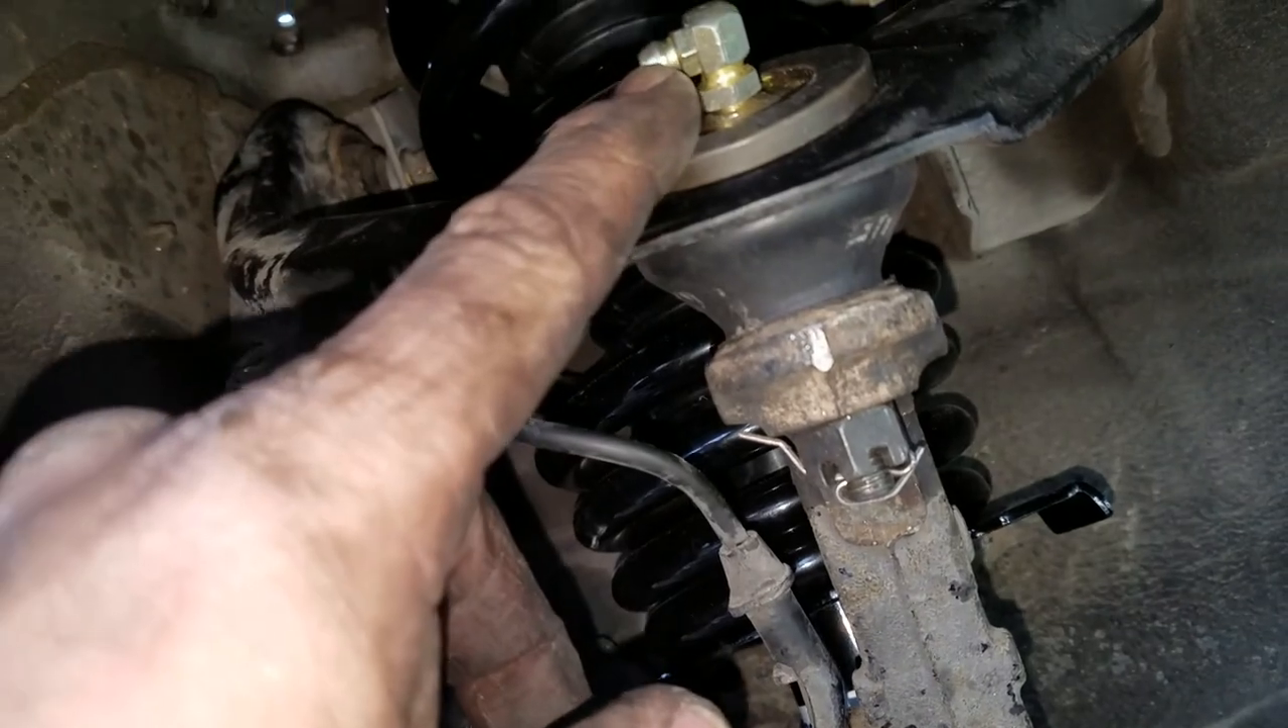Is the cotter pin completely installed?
Yes.